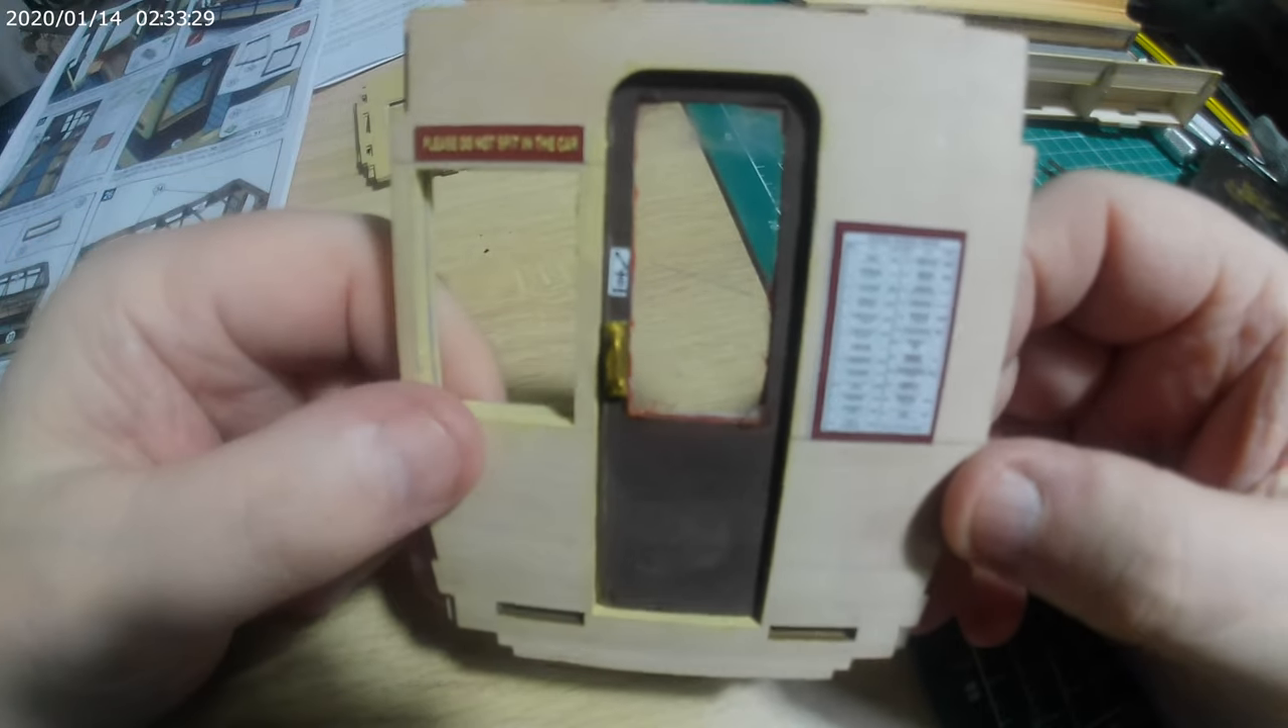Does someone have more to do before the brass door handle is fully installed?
No.